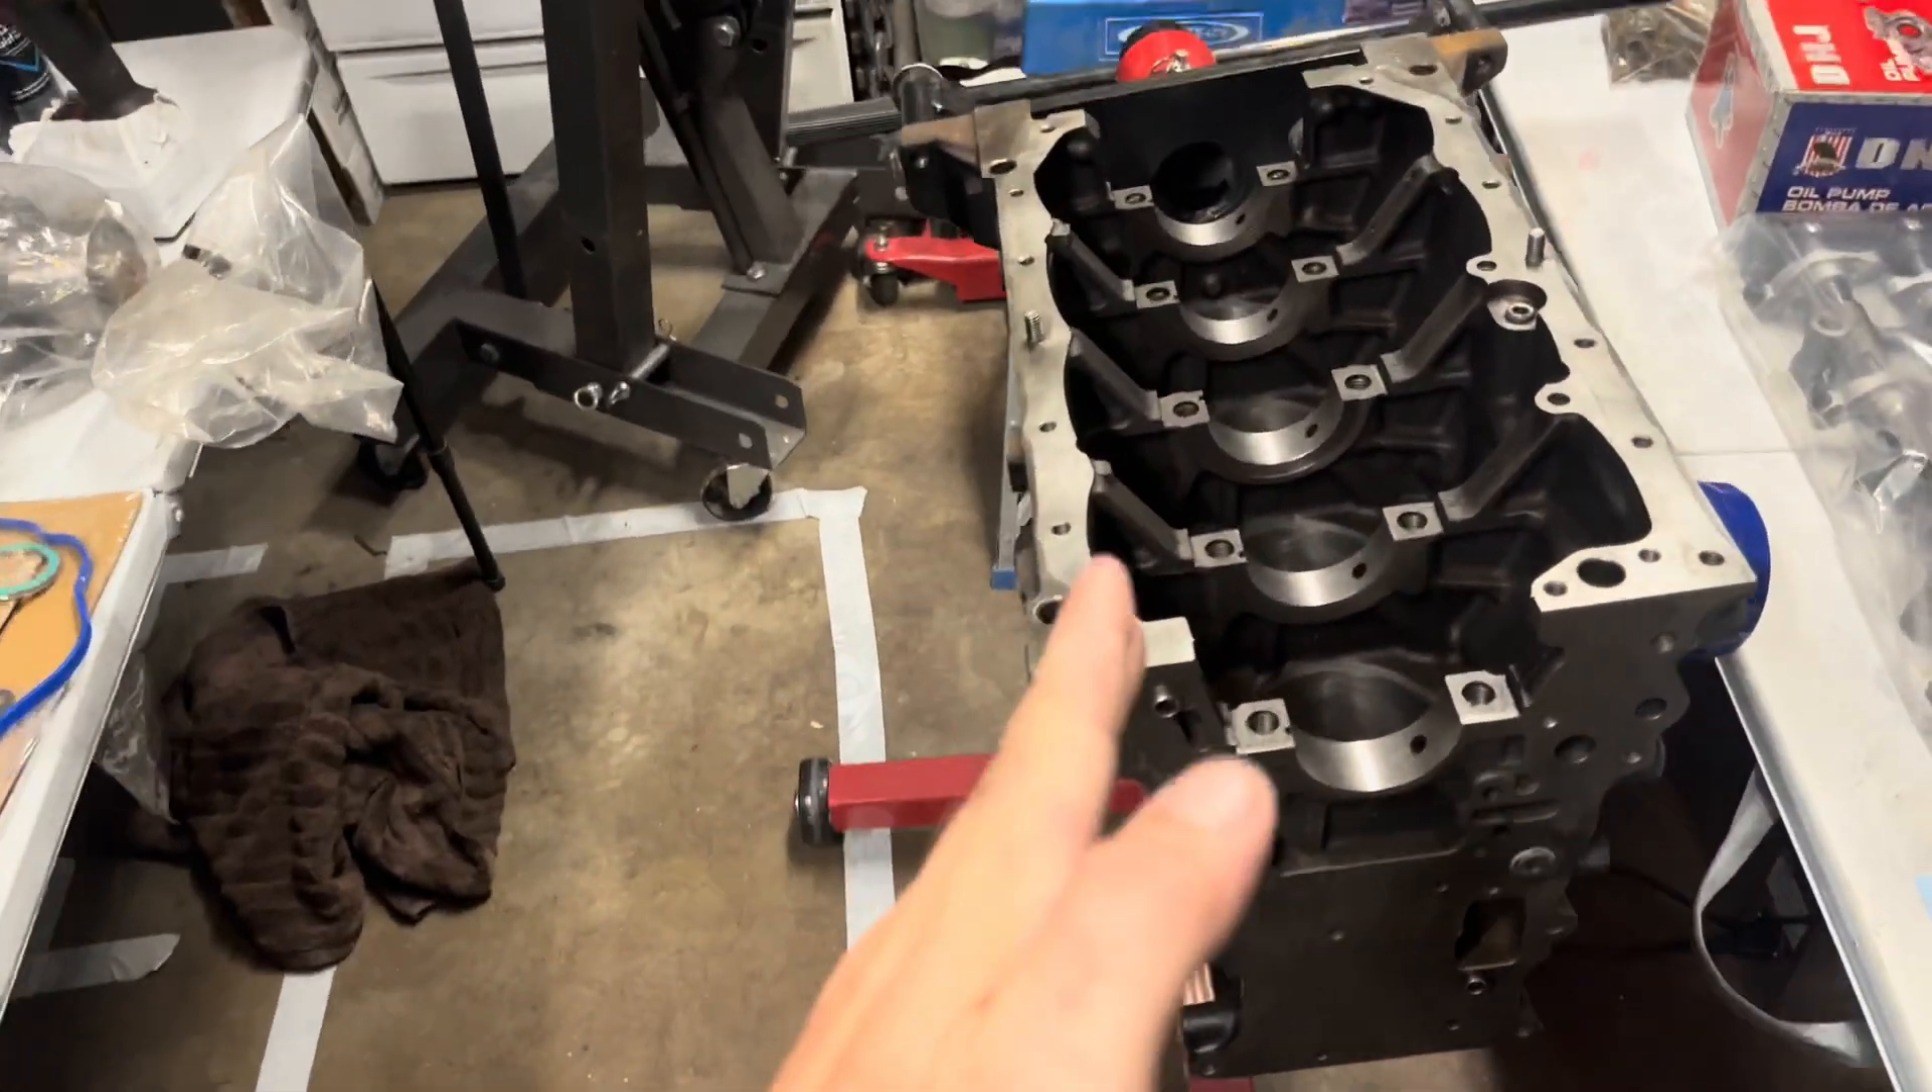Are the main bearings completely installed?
No.